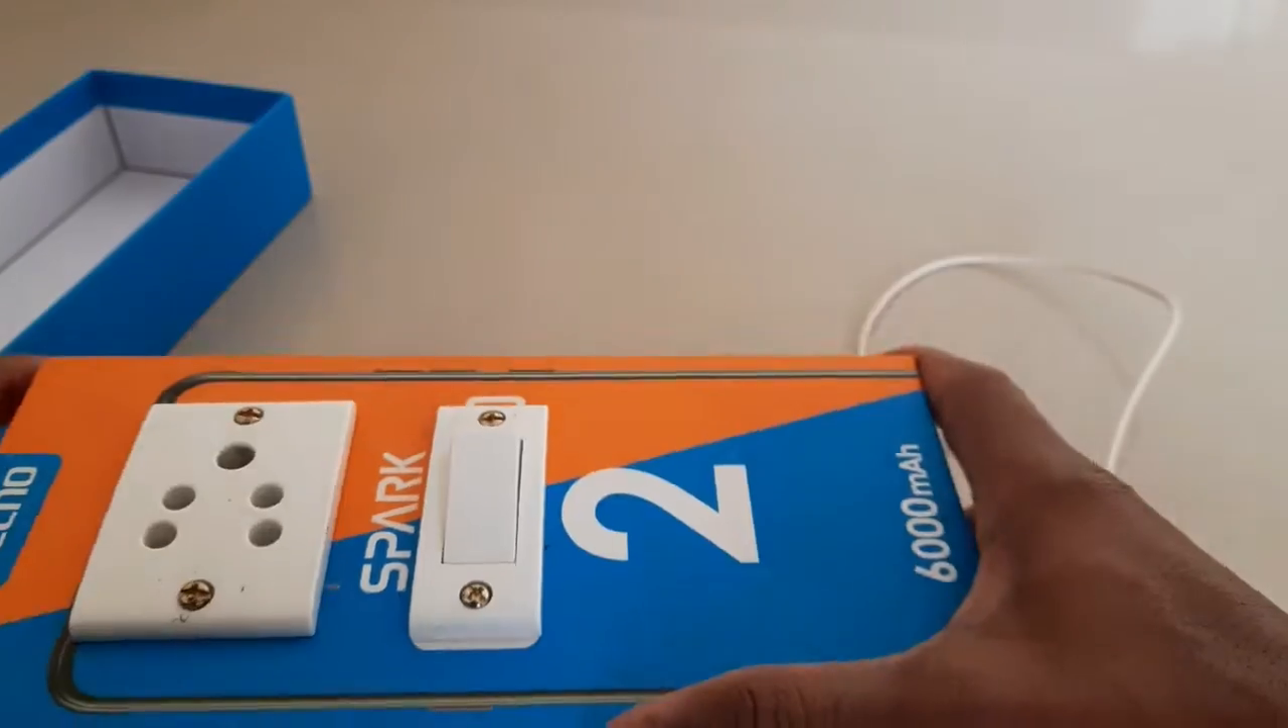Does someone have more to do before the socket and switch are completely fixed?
No.